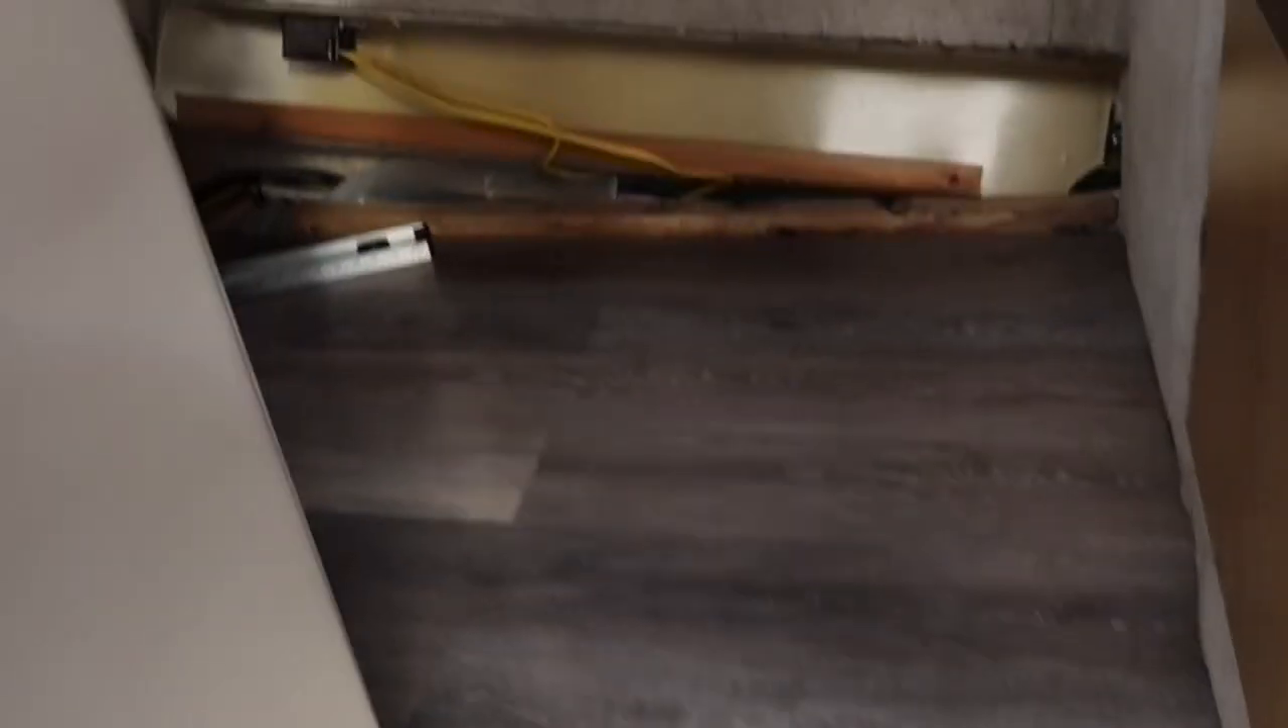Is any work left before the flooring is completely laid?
No.